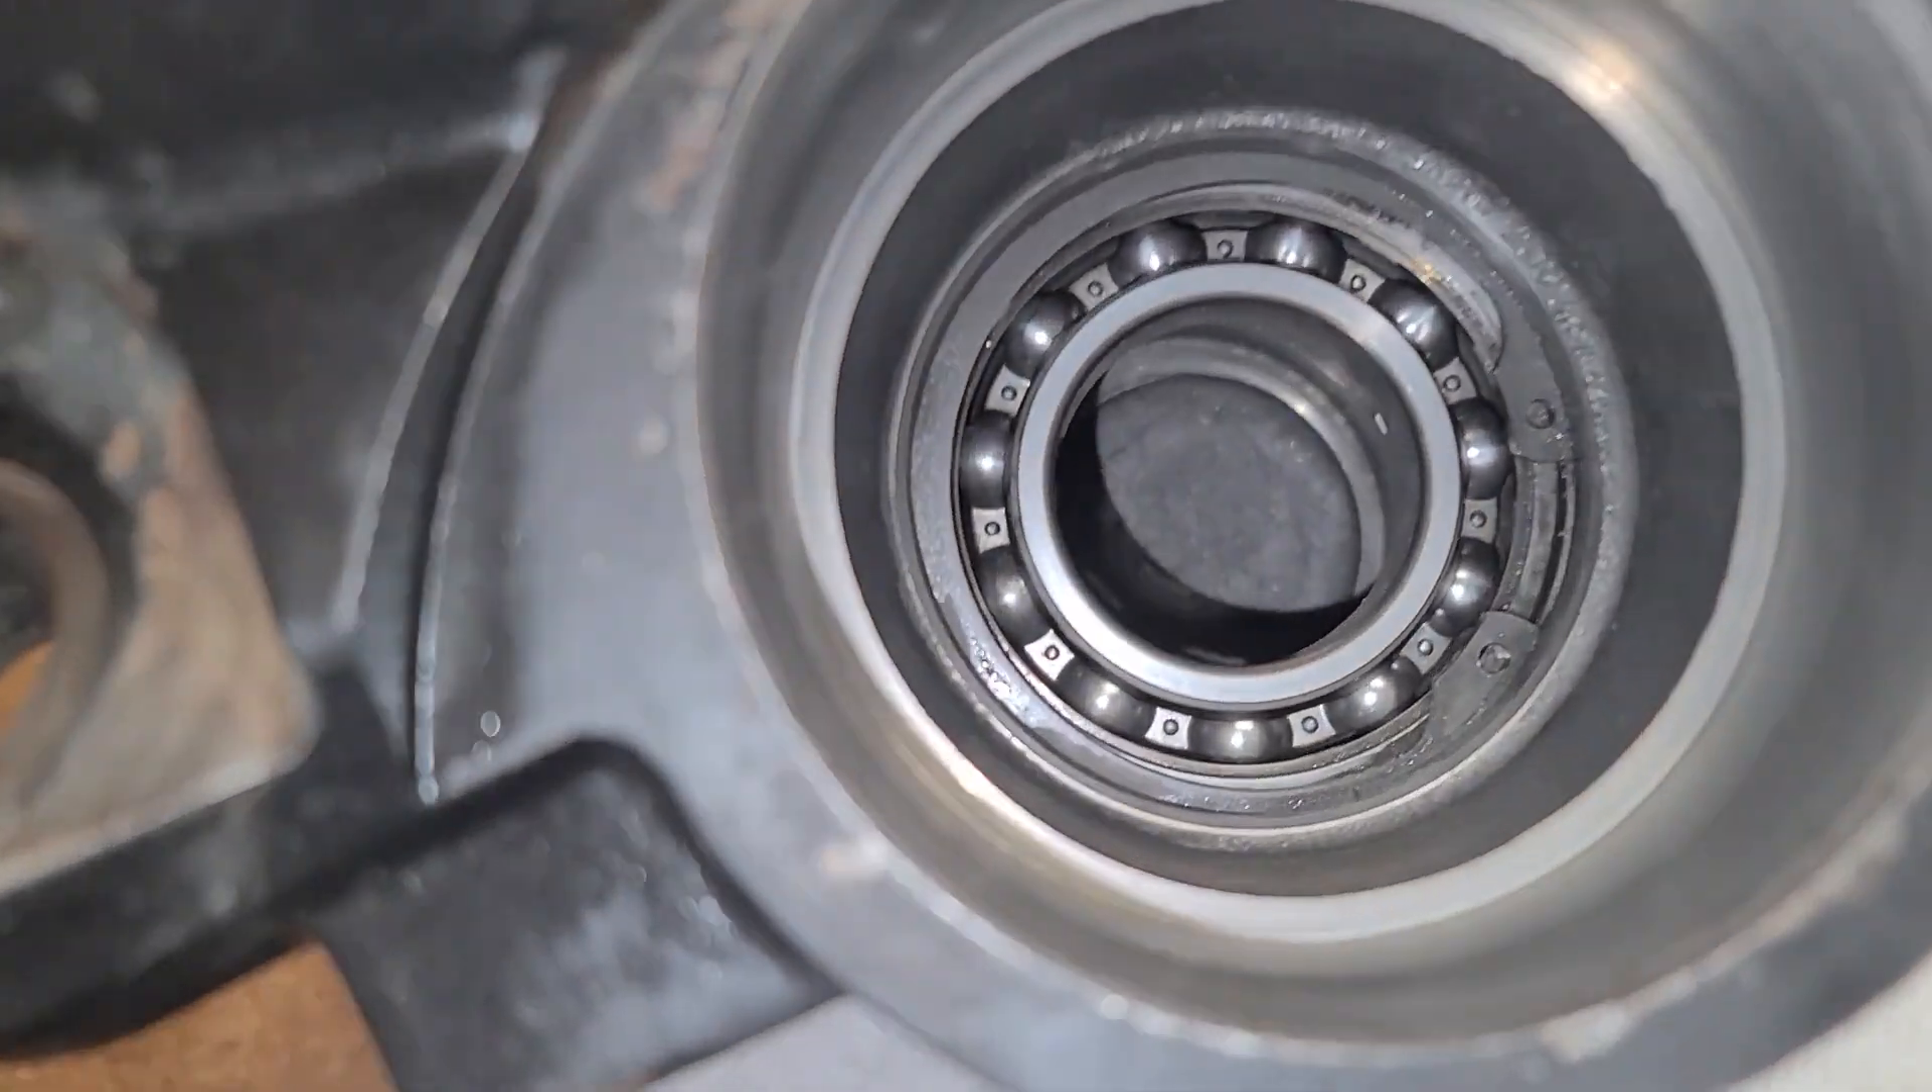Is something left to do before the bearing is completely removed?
Yes.